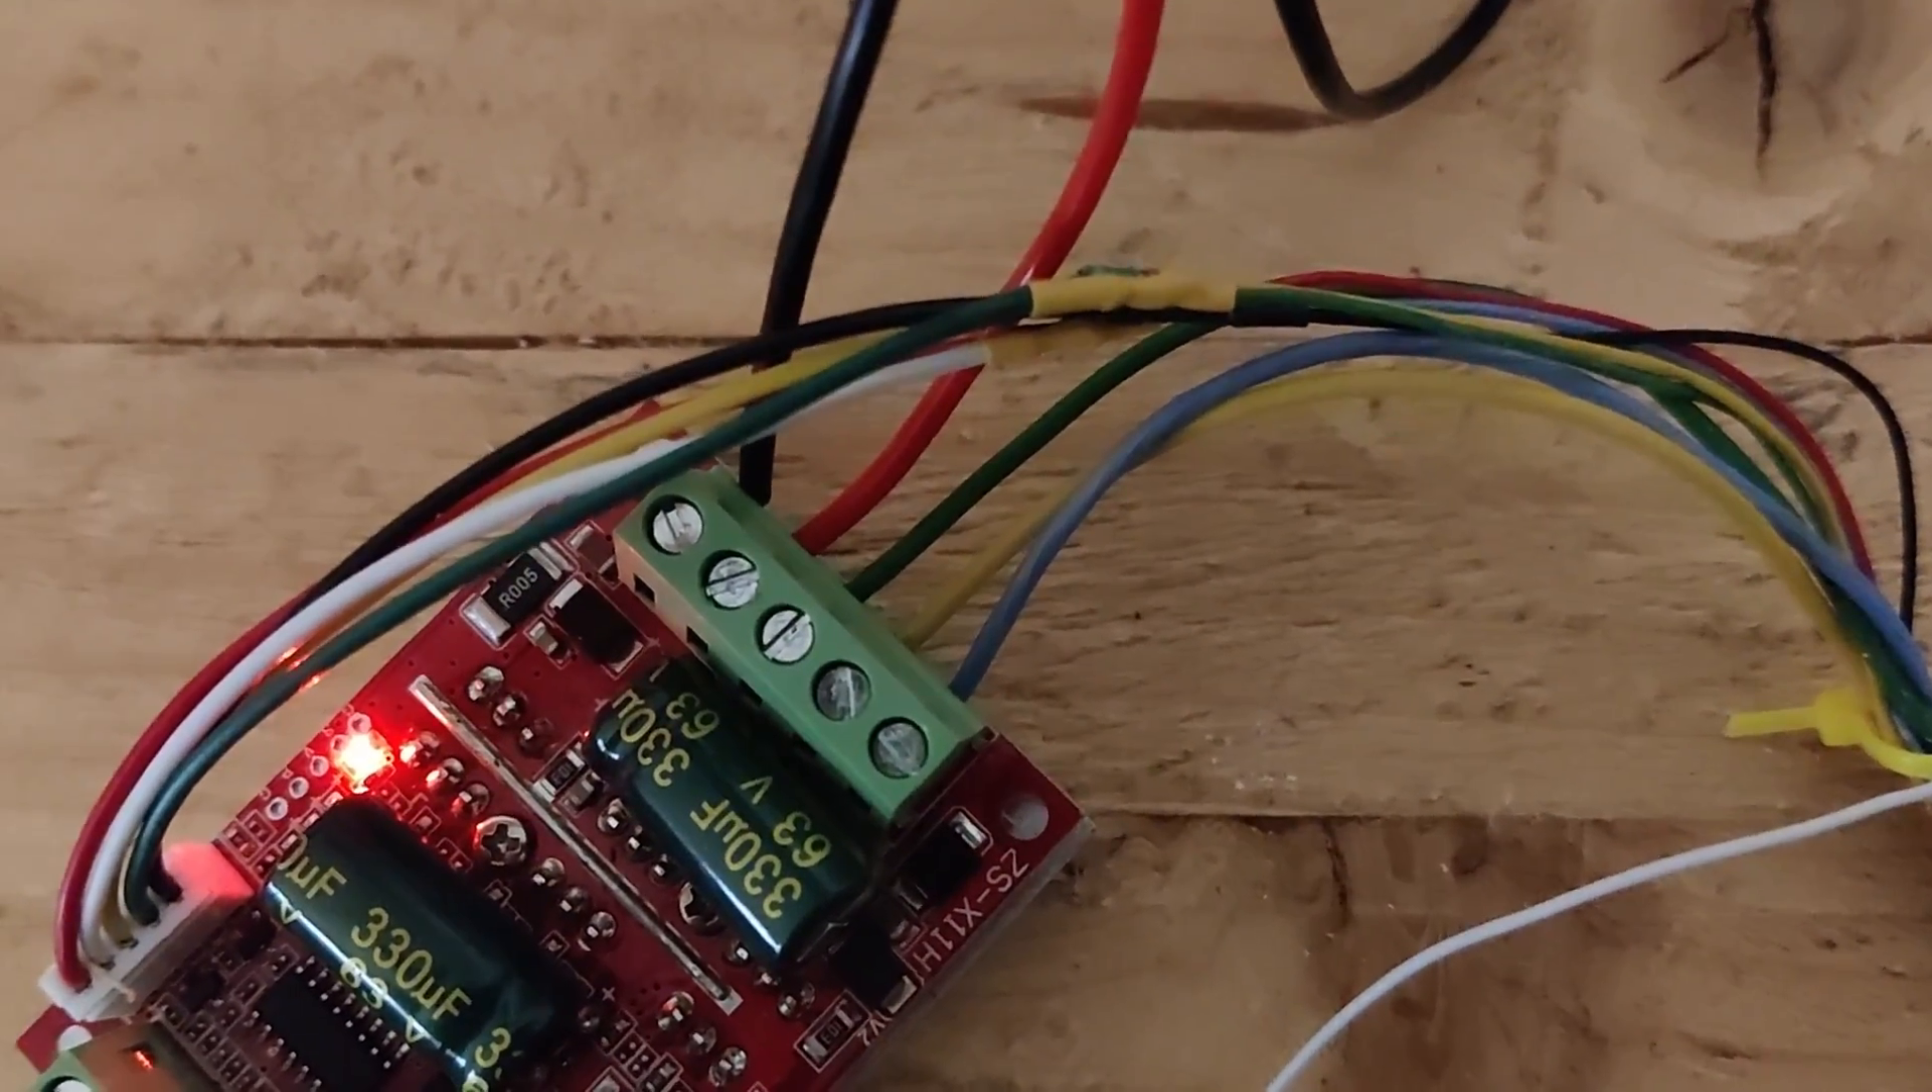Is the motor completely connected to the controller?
Yes.